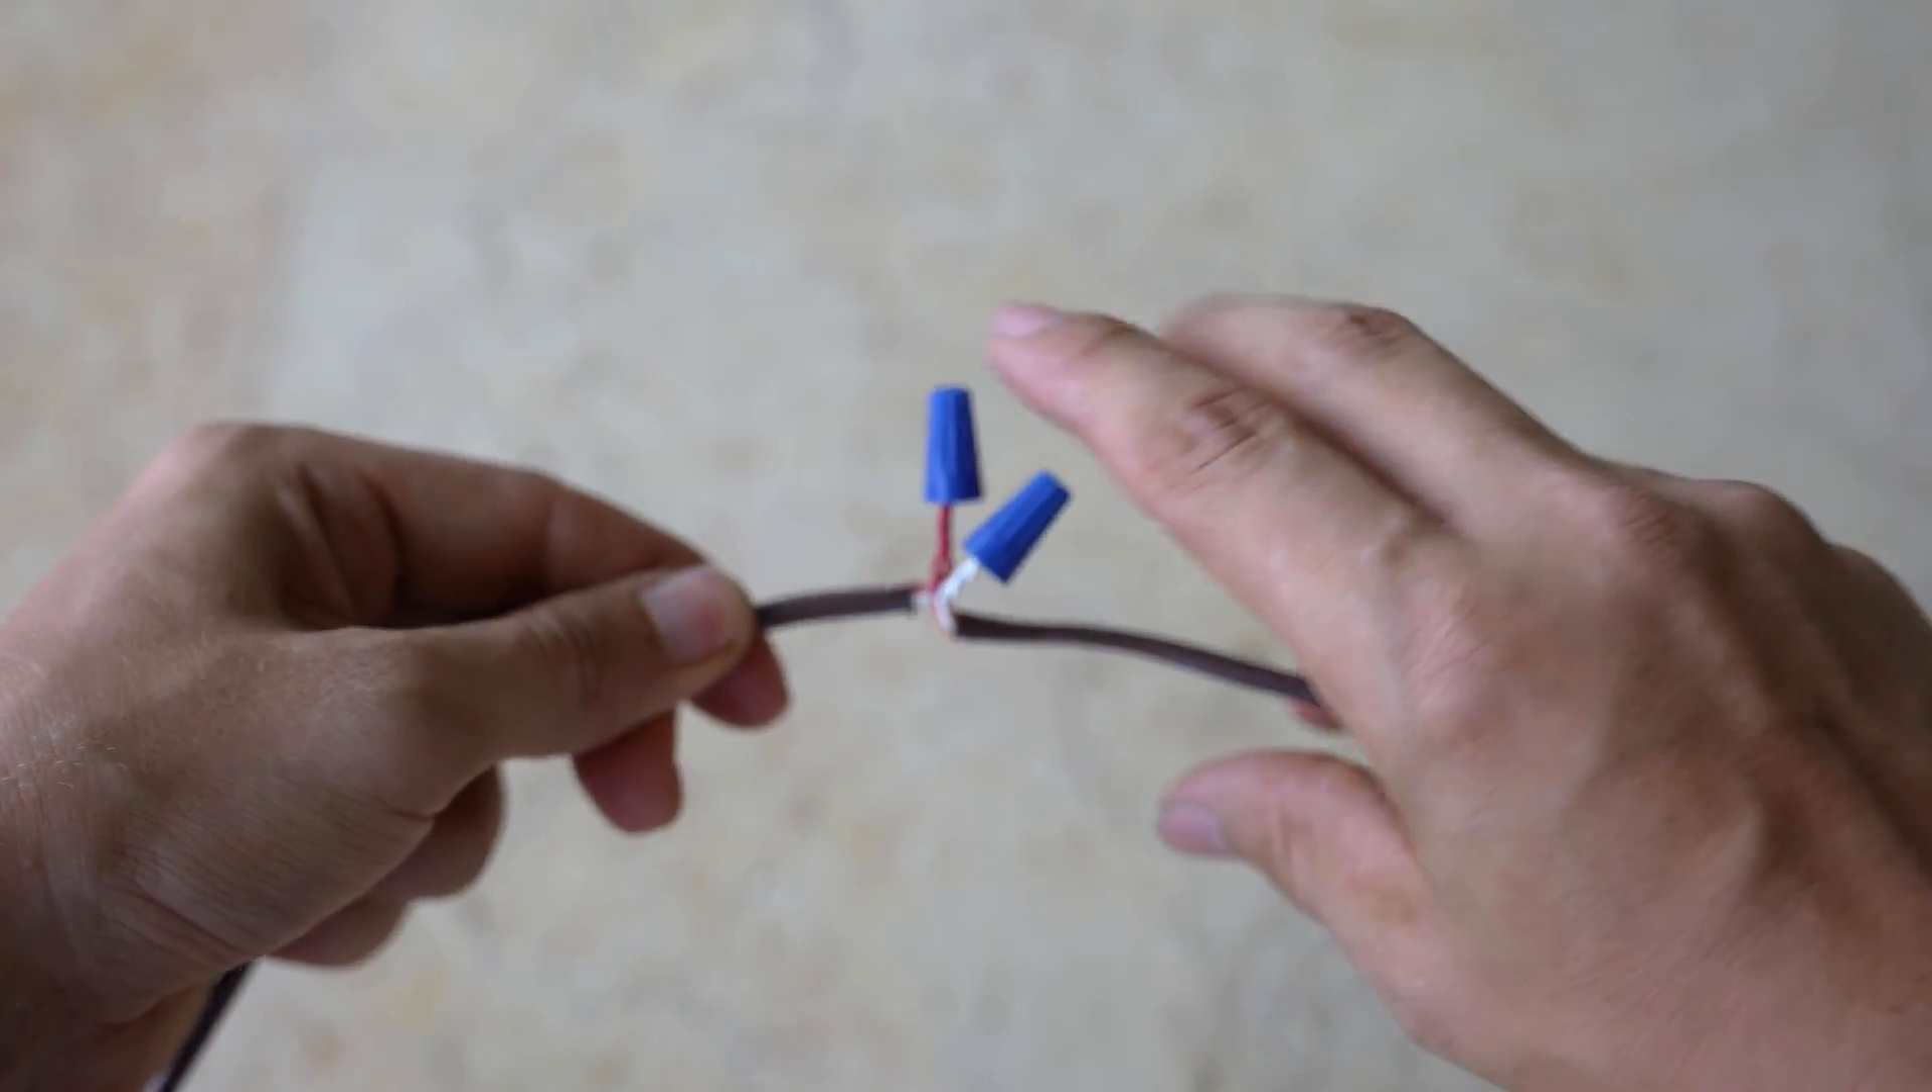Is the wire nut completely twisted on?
Yes.